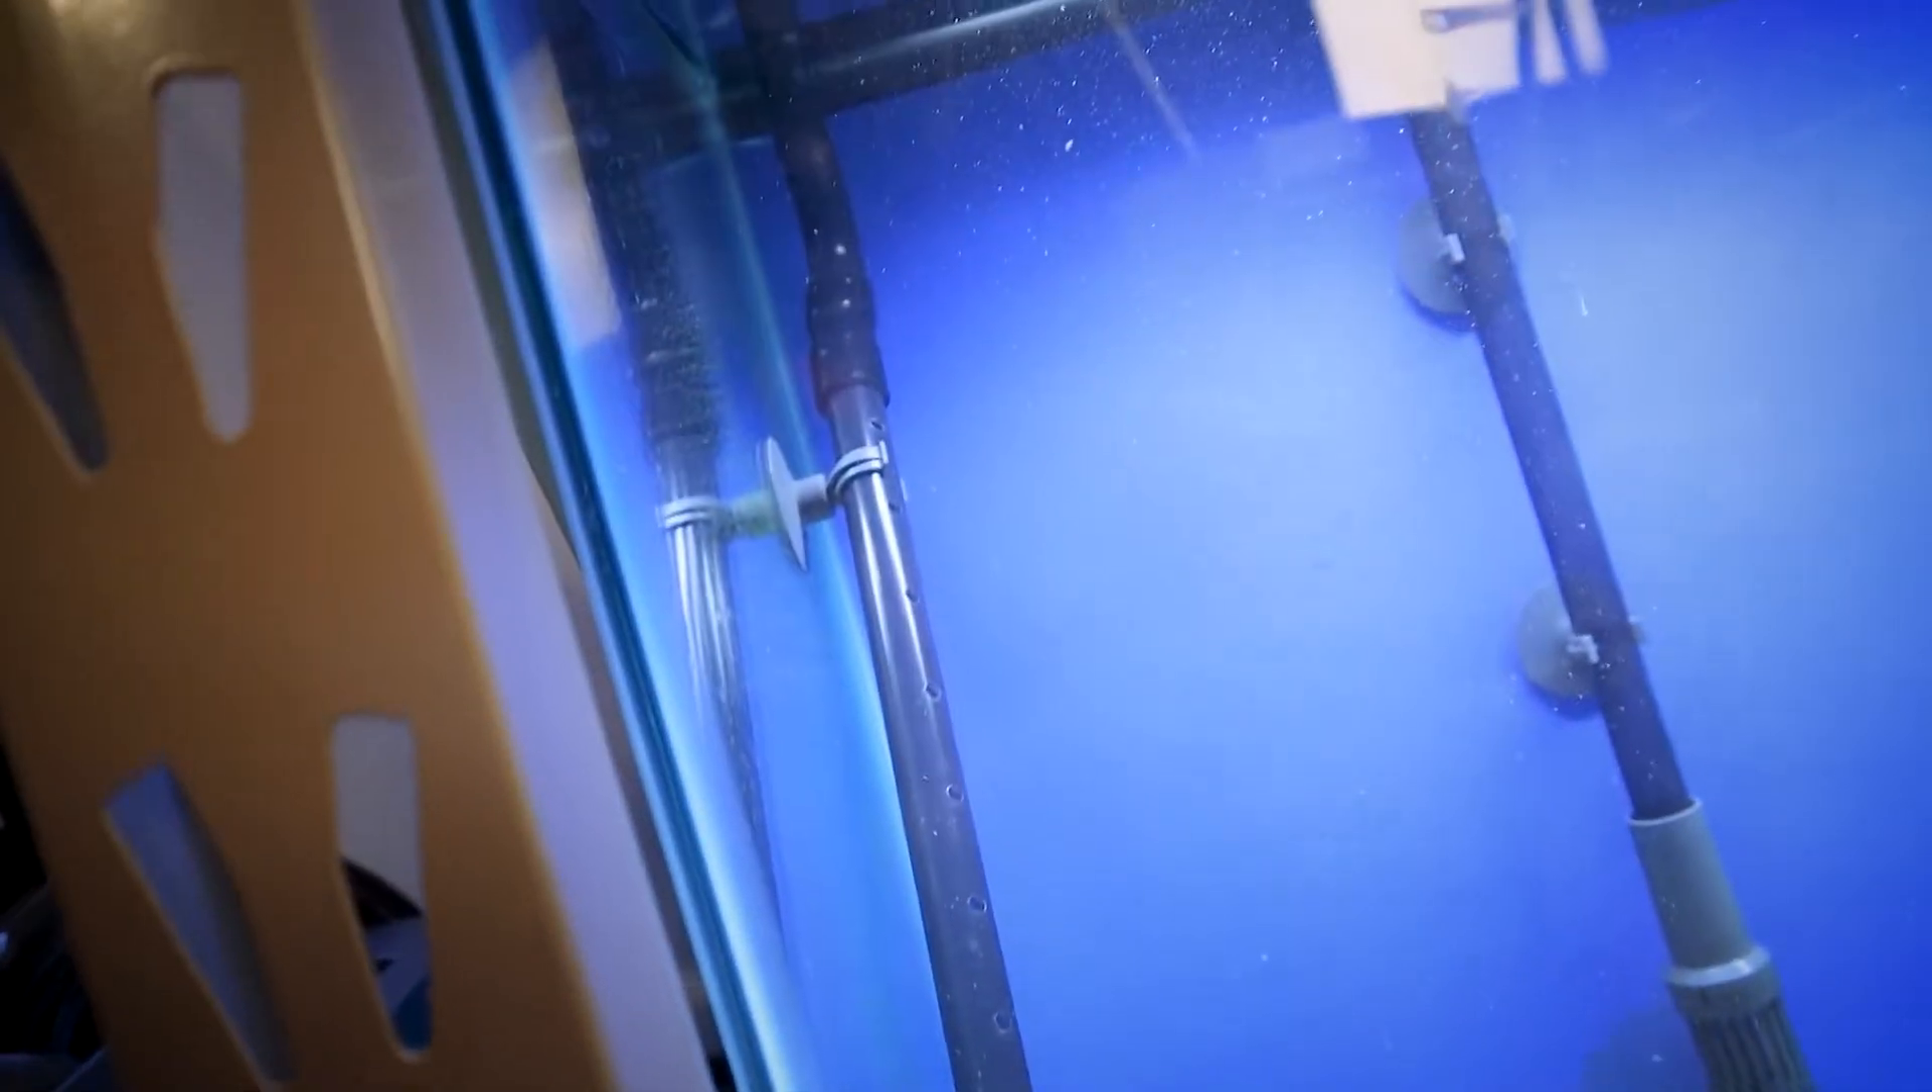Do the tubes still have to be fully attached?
No.